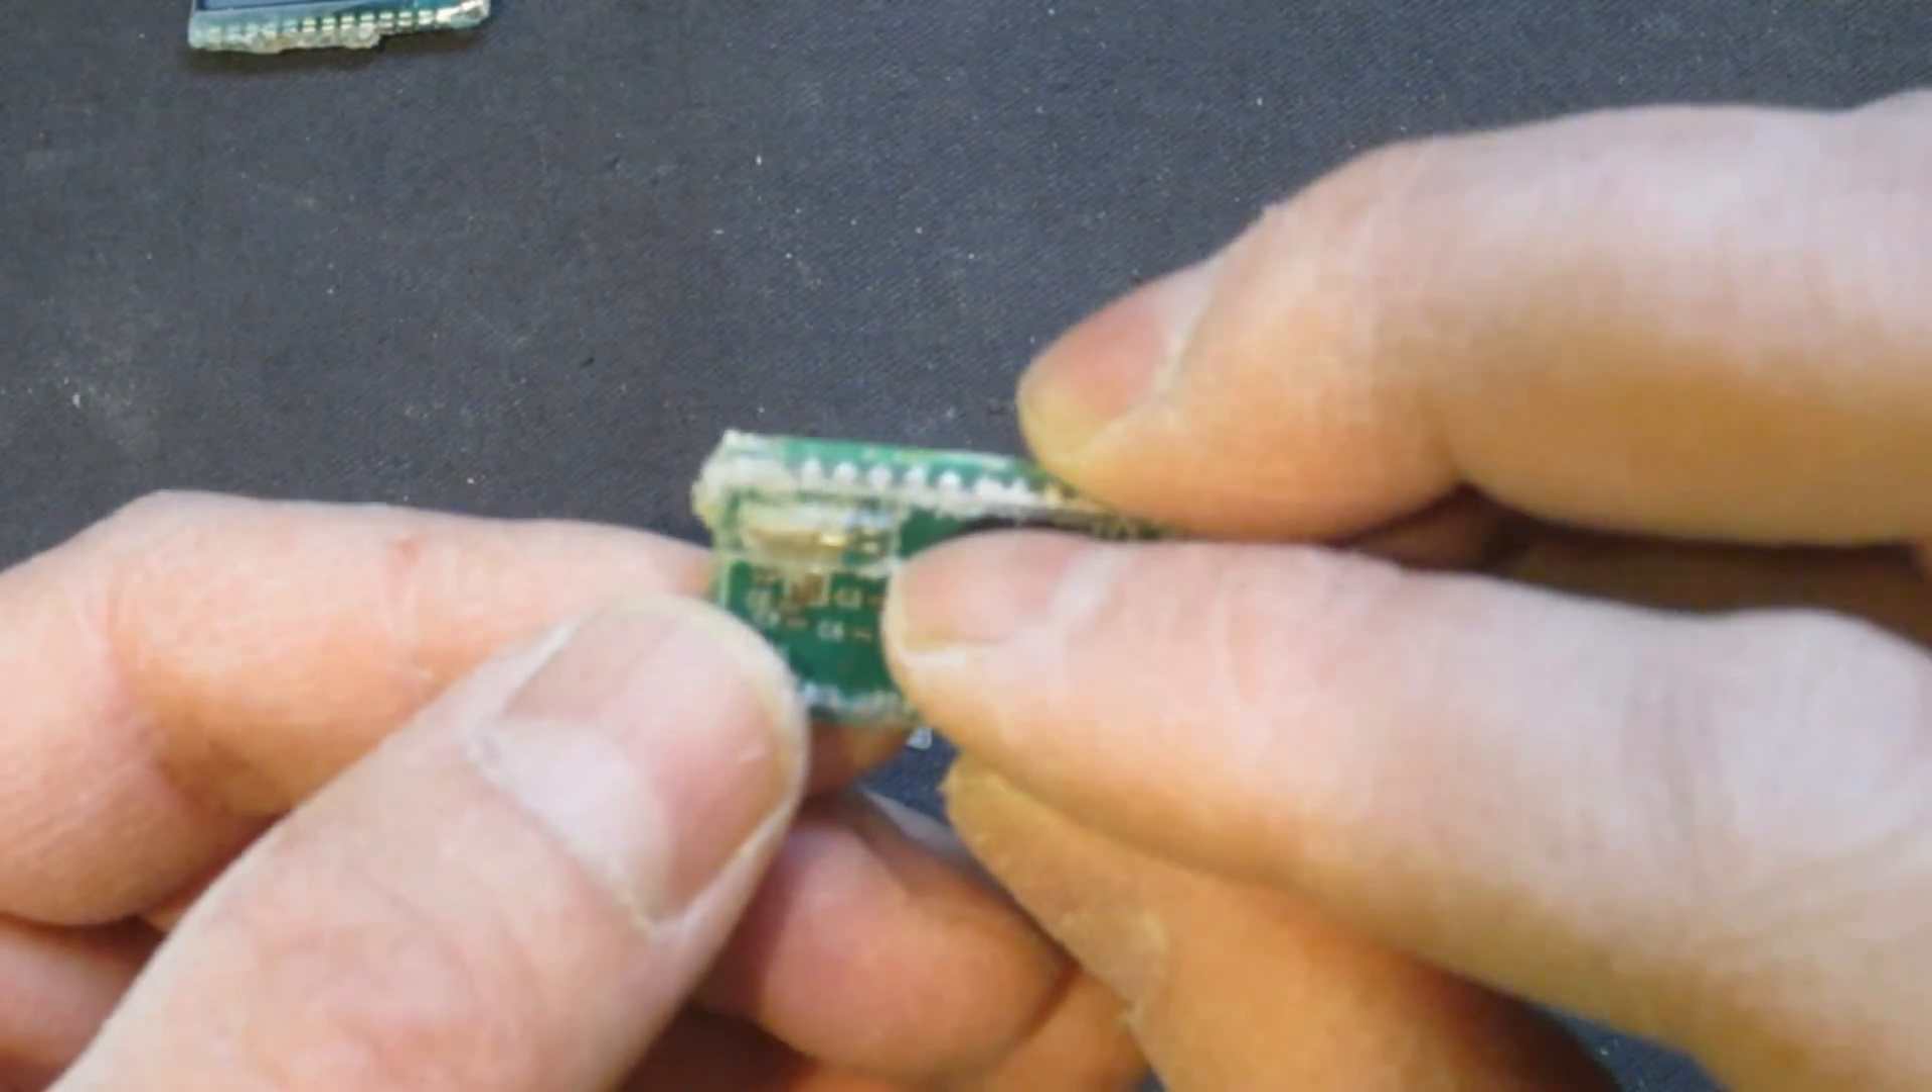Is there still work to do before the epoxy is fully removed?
Yes.